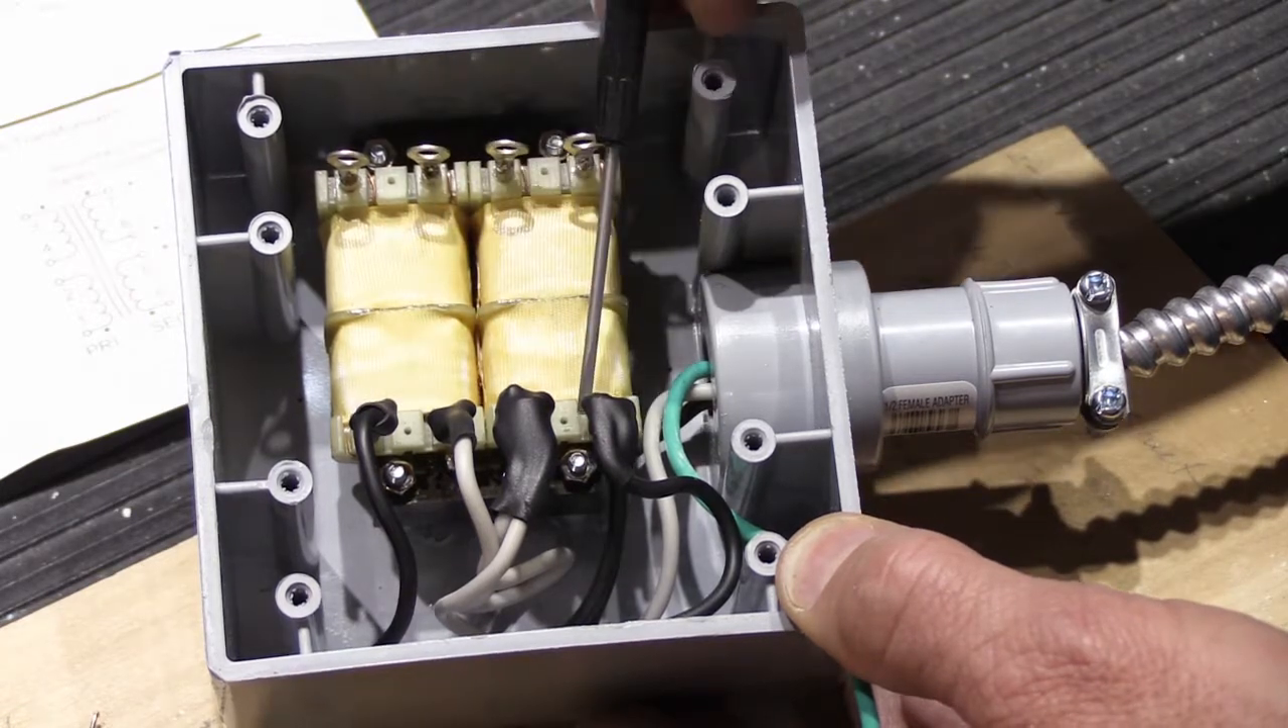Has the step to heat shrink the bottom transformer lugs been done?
Yes.